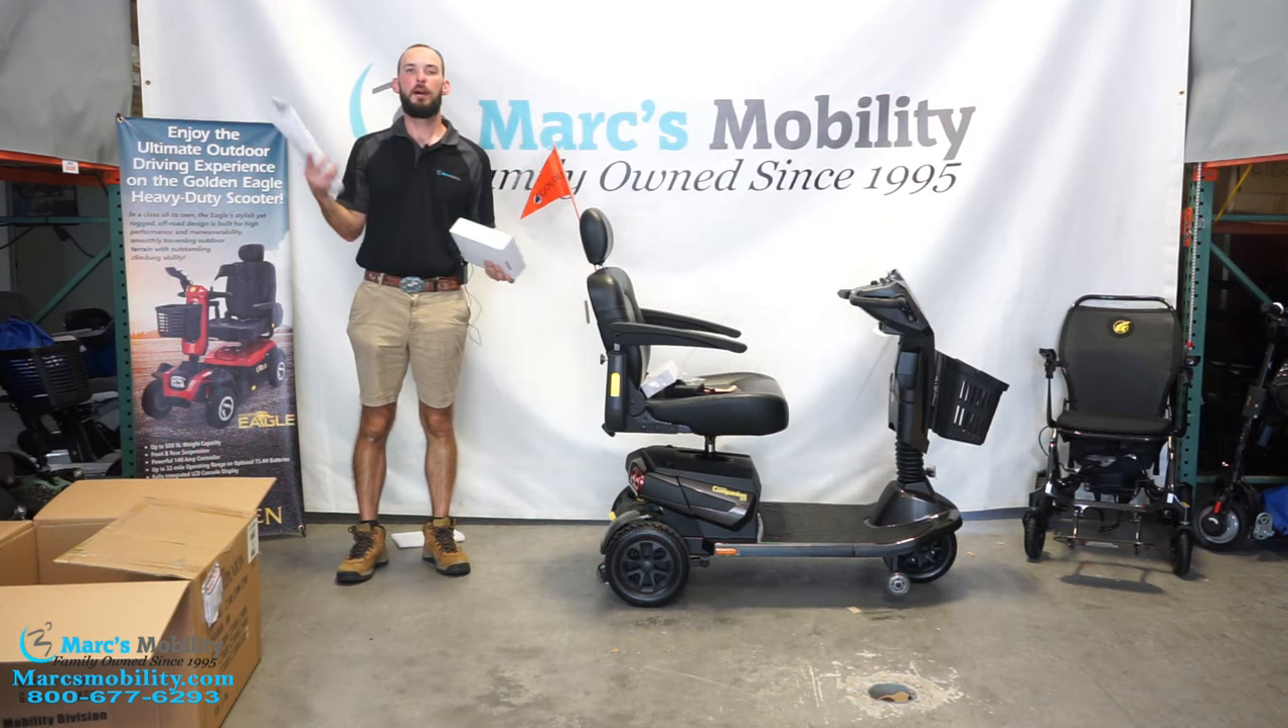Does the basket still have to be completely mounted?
No.